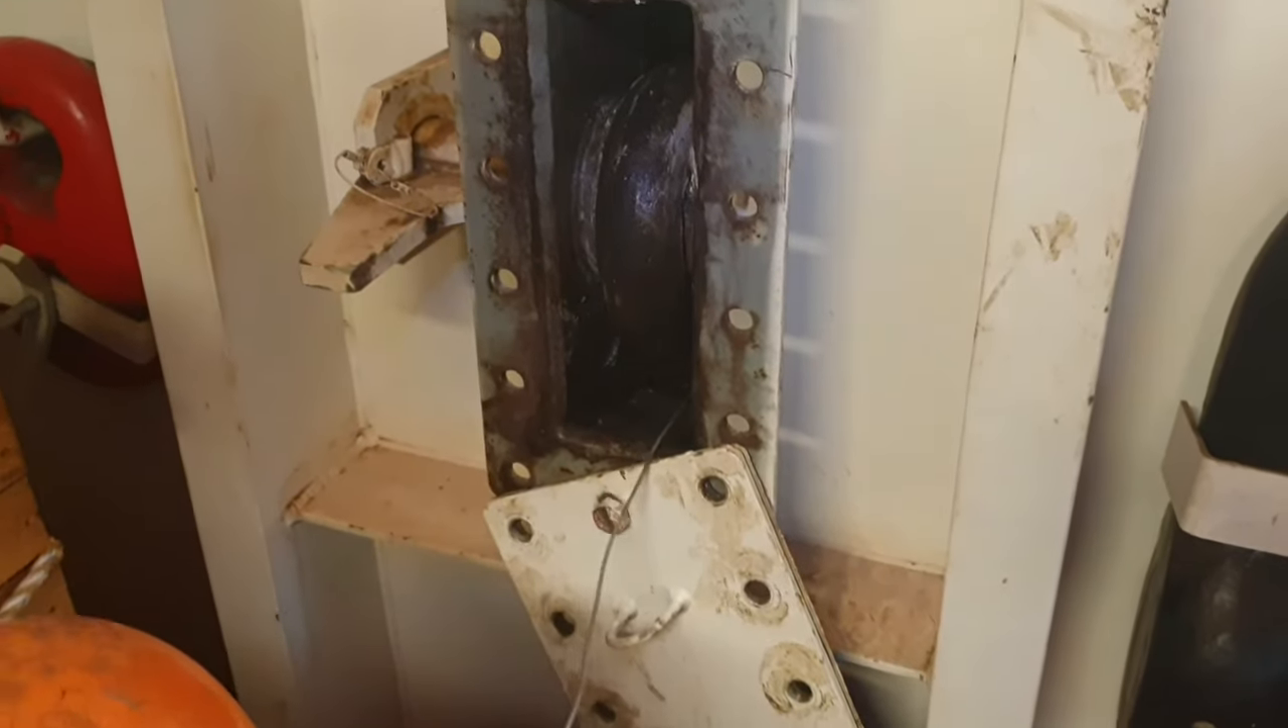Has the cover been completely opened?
Yes.